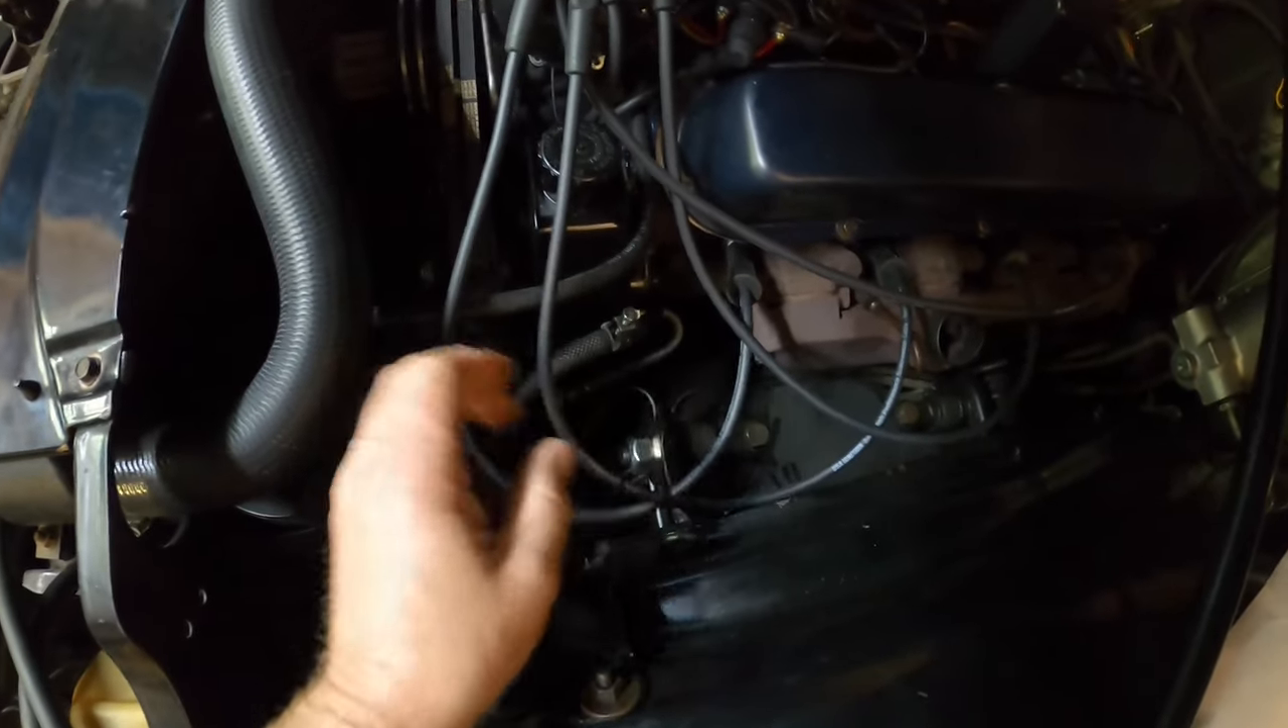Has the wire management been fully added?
No.